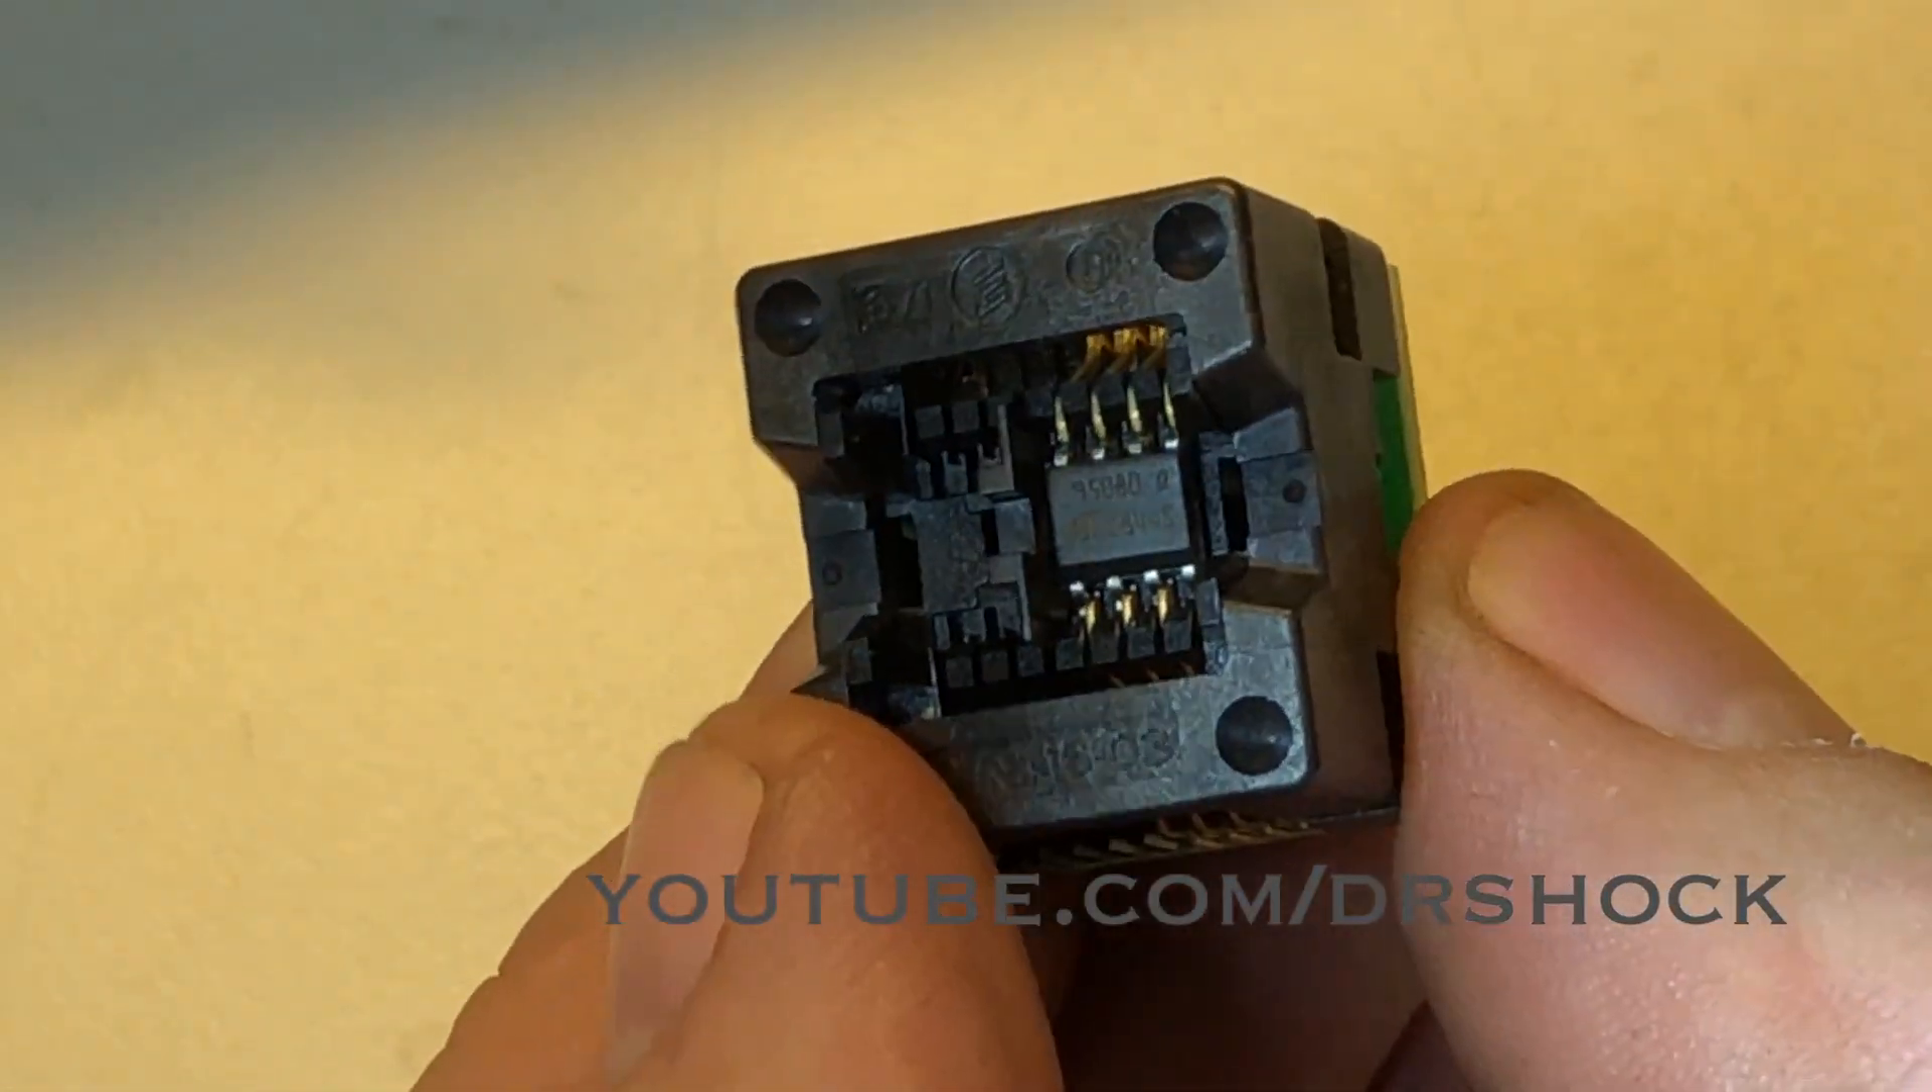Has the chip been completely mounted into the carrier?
Yes.